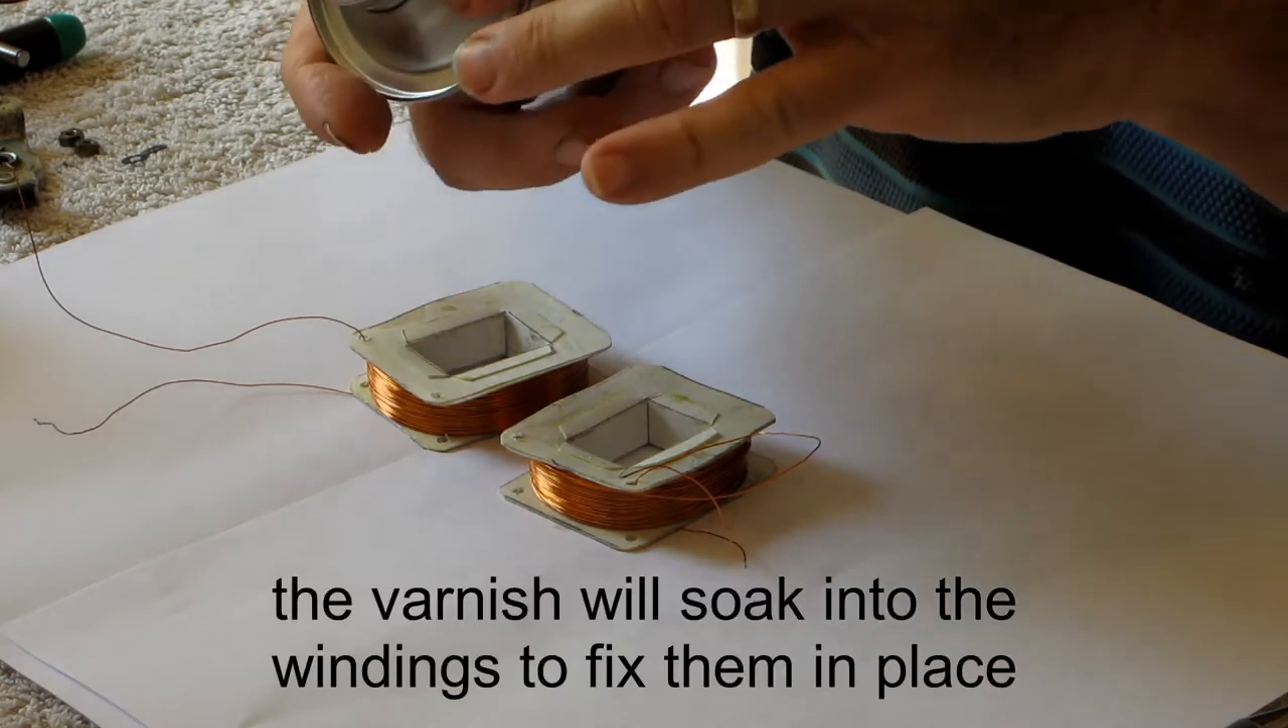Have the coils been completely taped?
No.